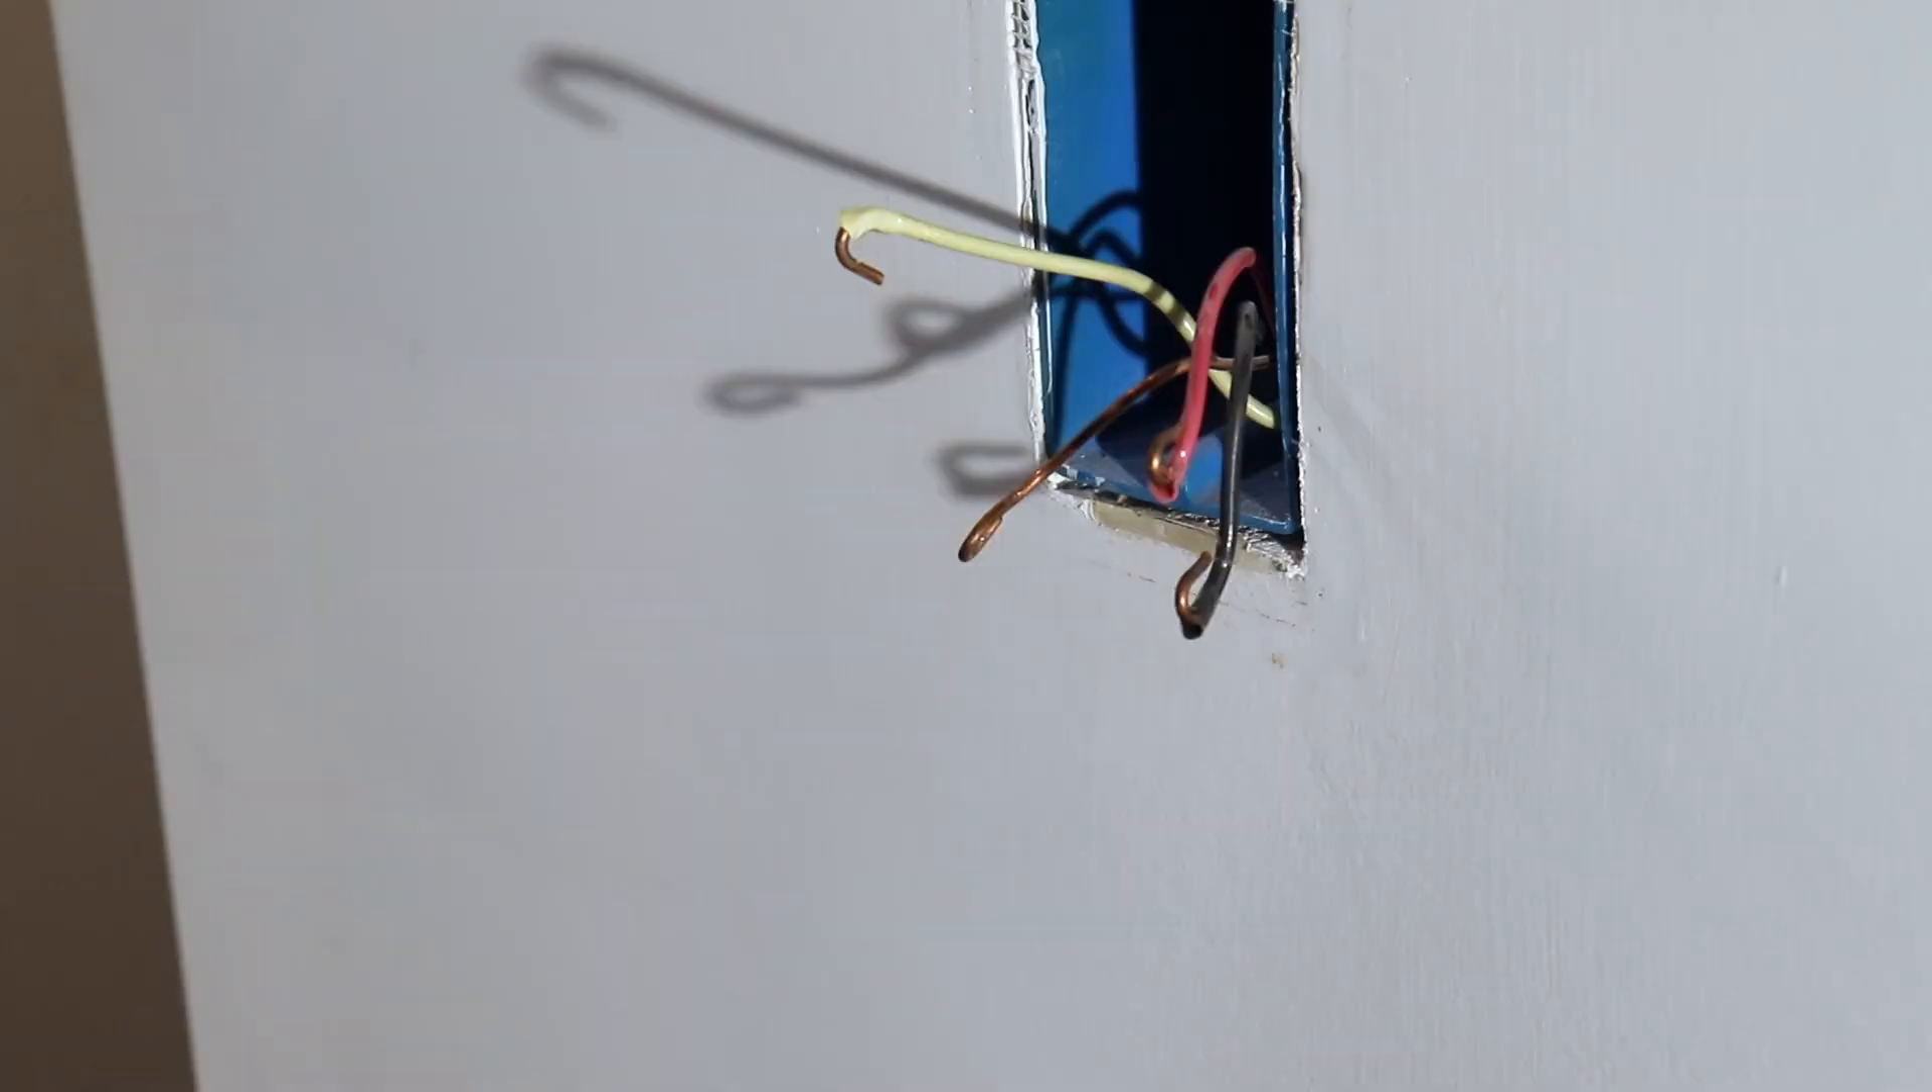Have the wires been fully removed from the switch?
Yes.